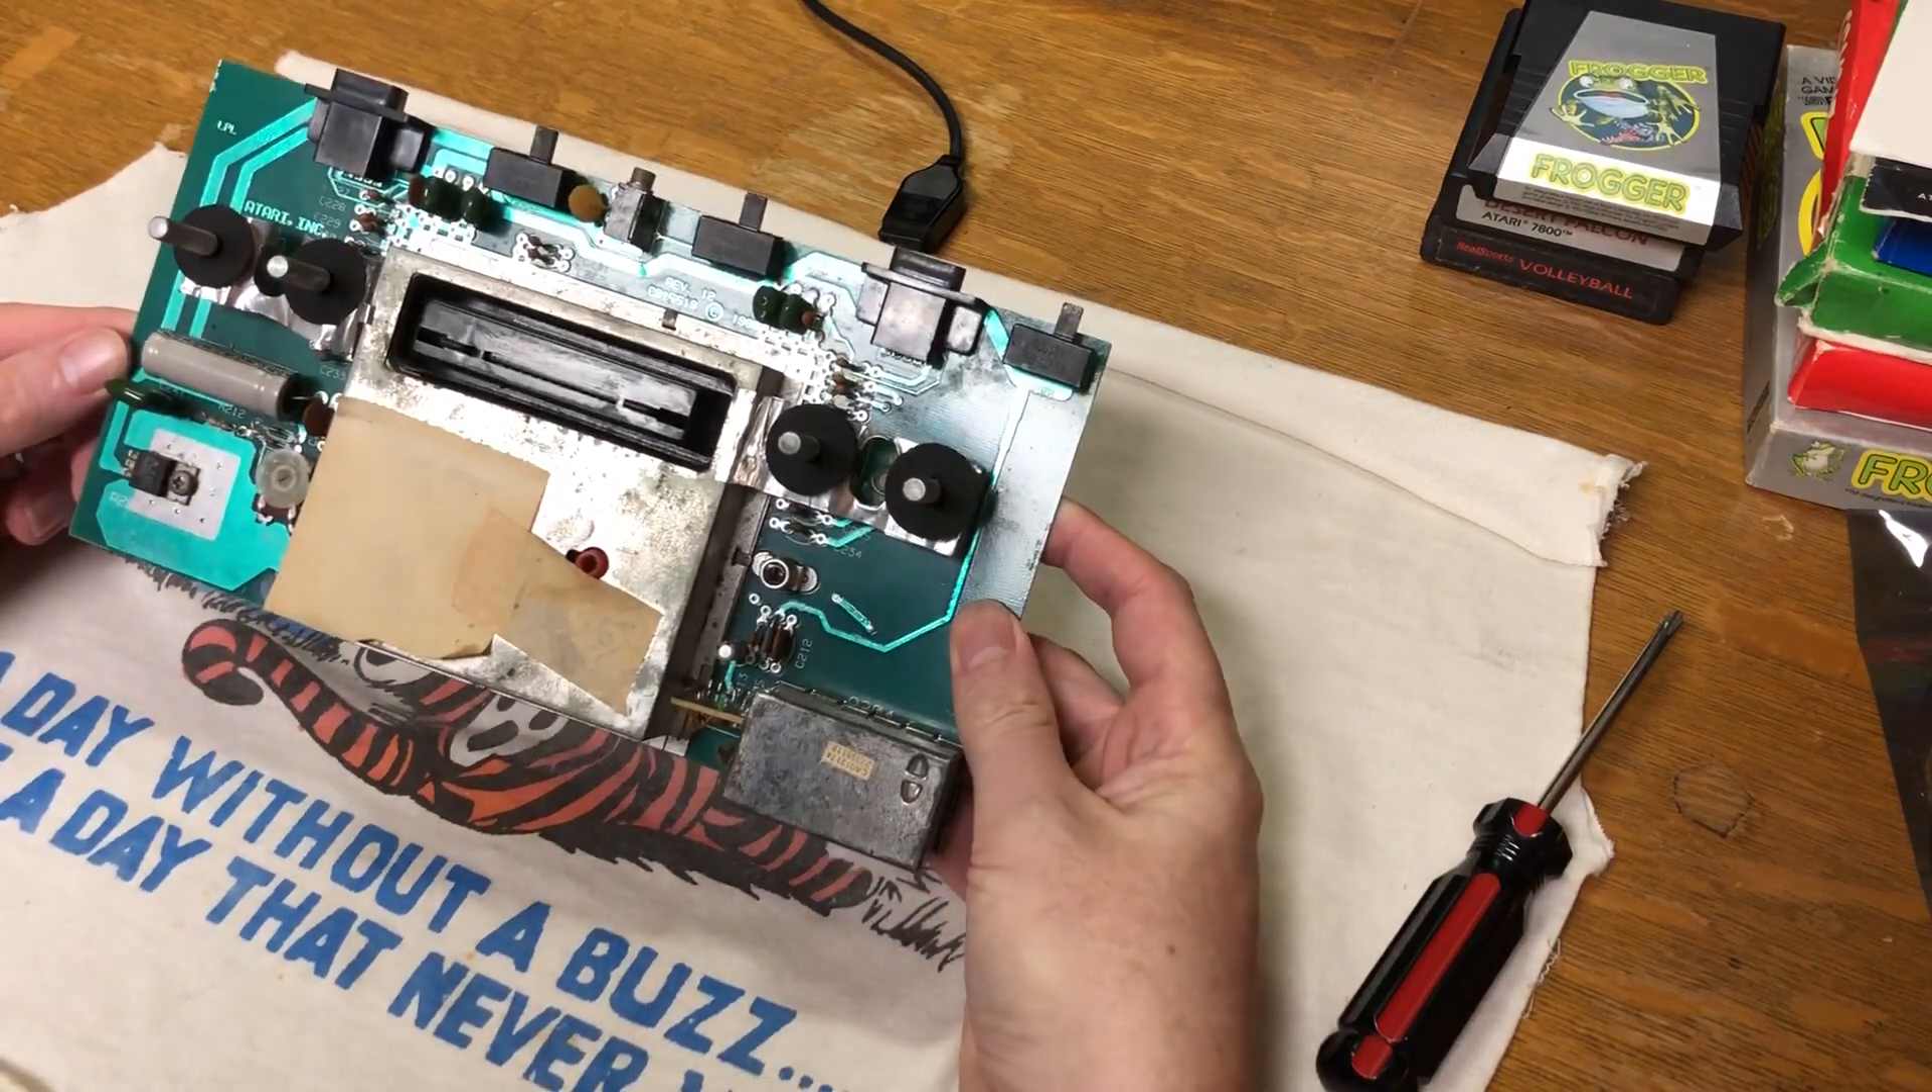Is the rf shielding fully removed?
No.